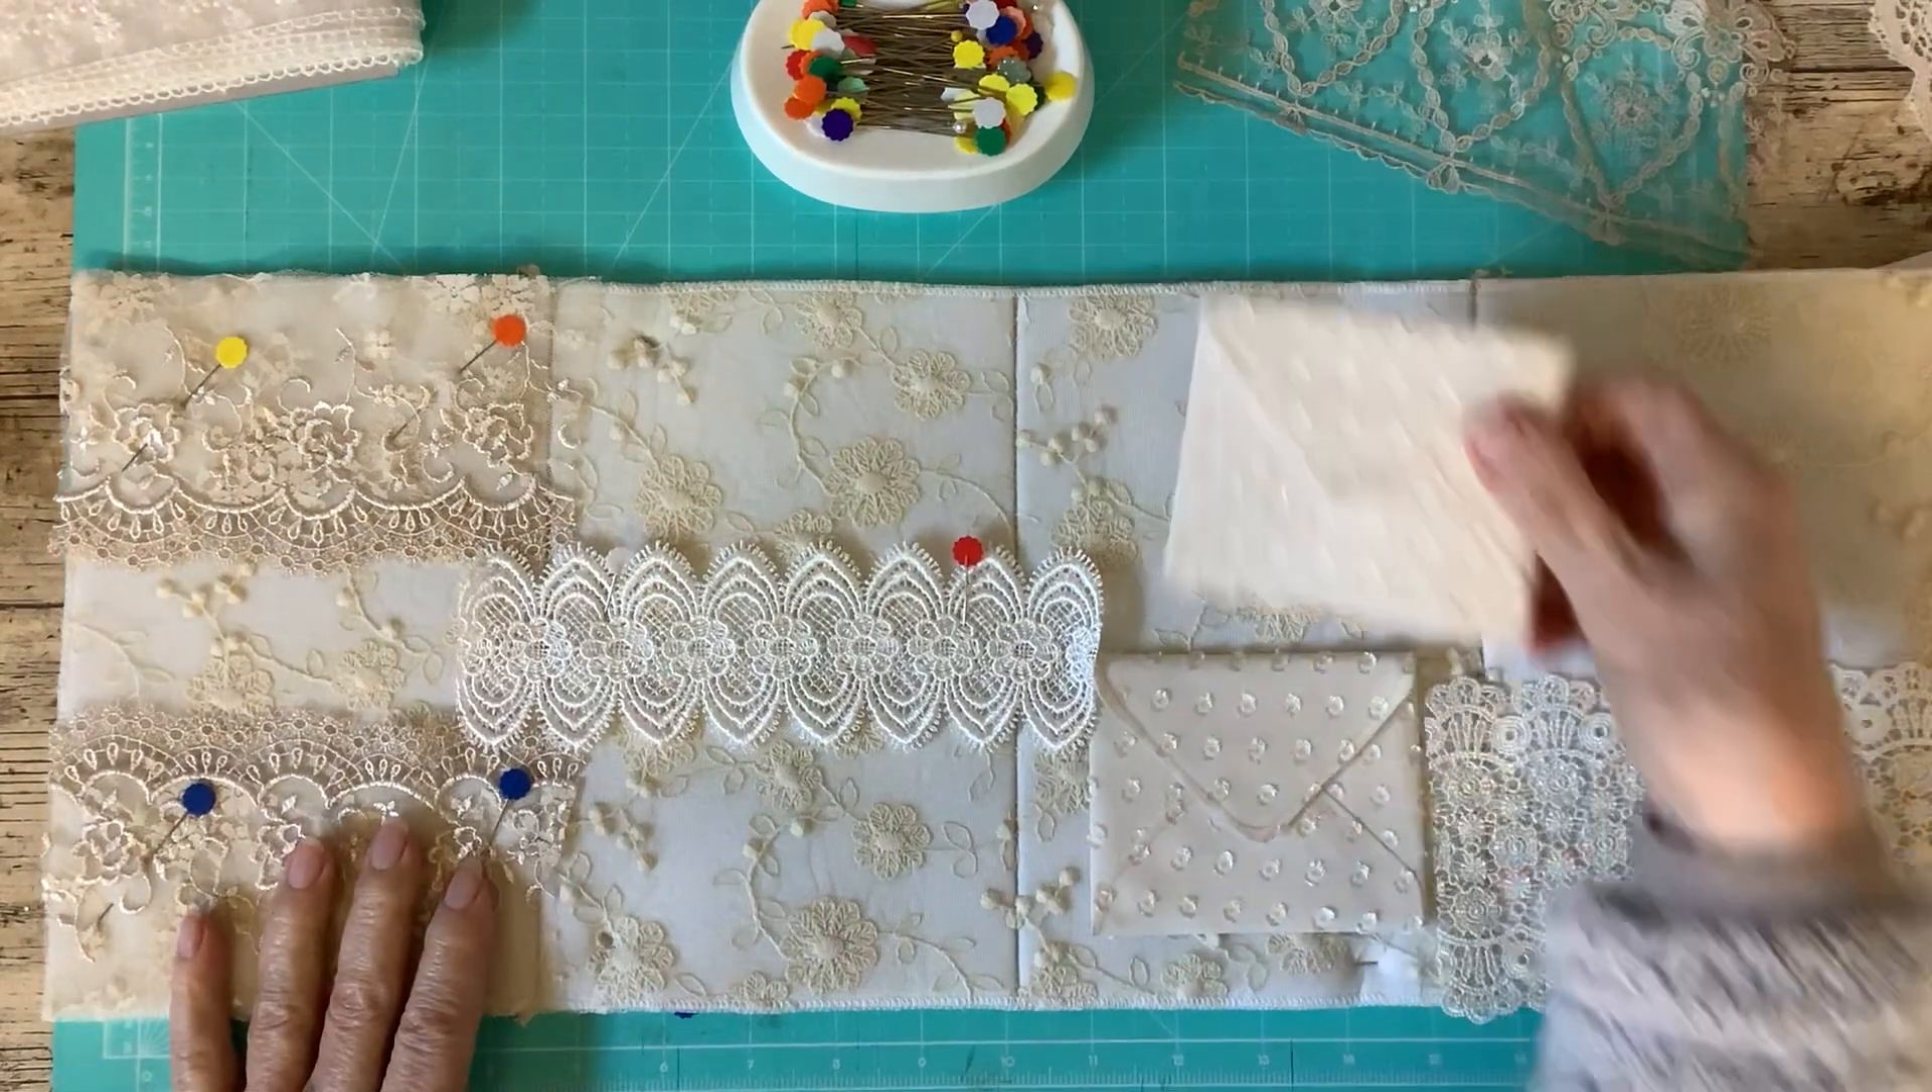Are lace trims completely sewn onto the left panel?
No.